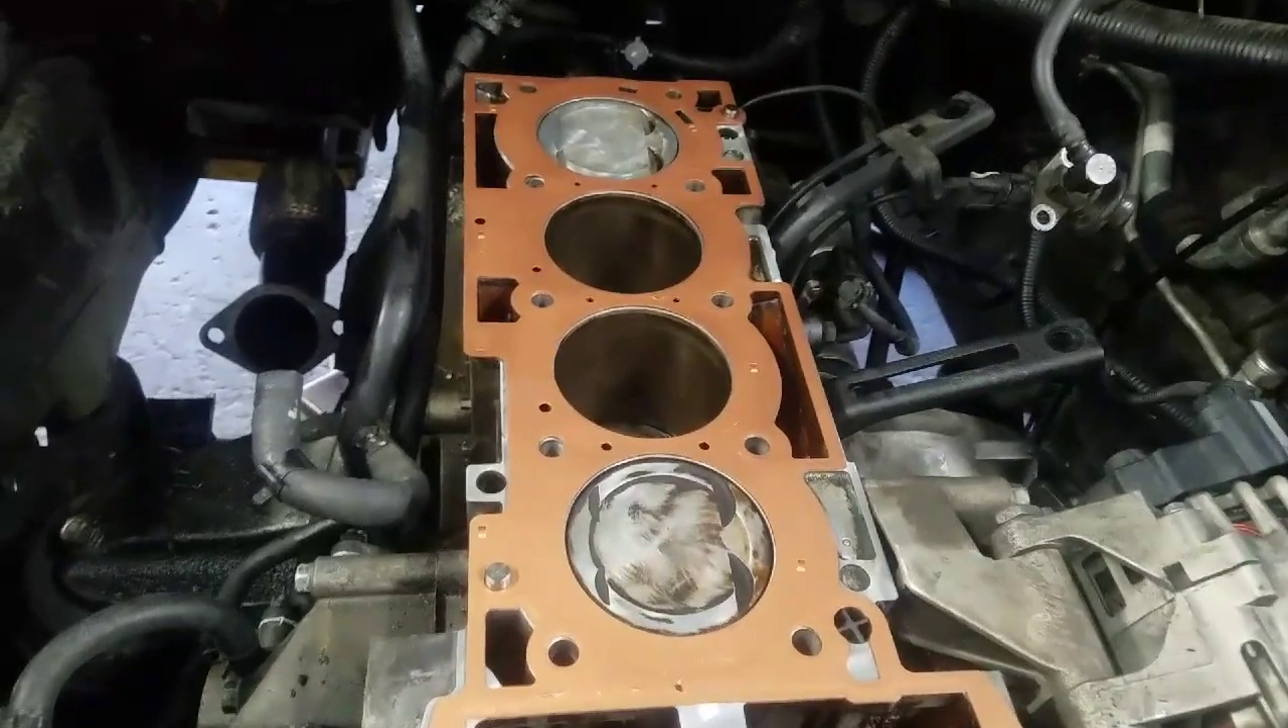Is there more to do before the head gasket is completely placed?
No.